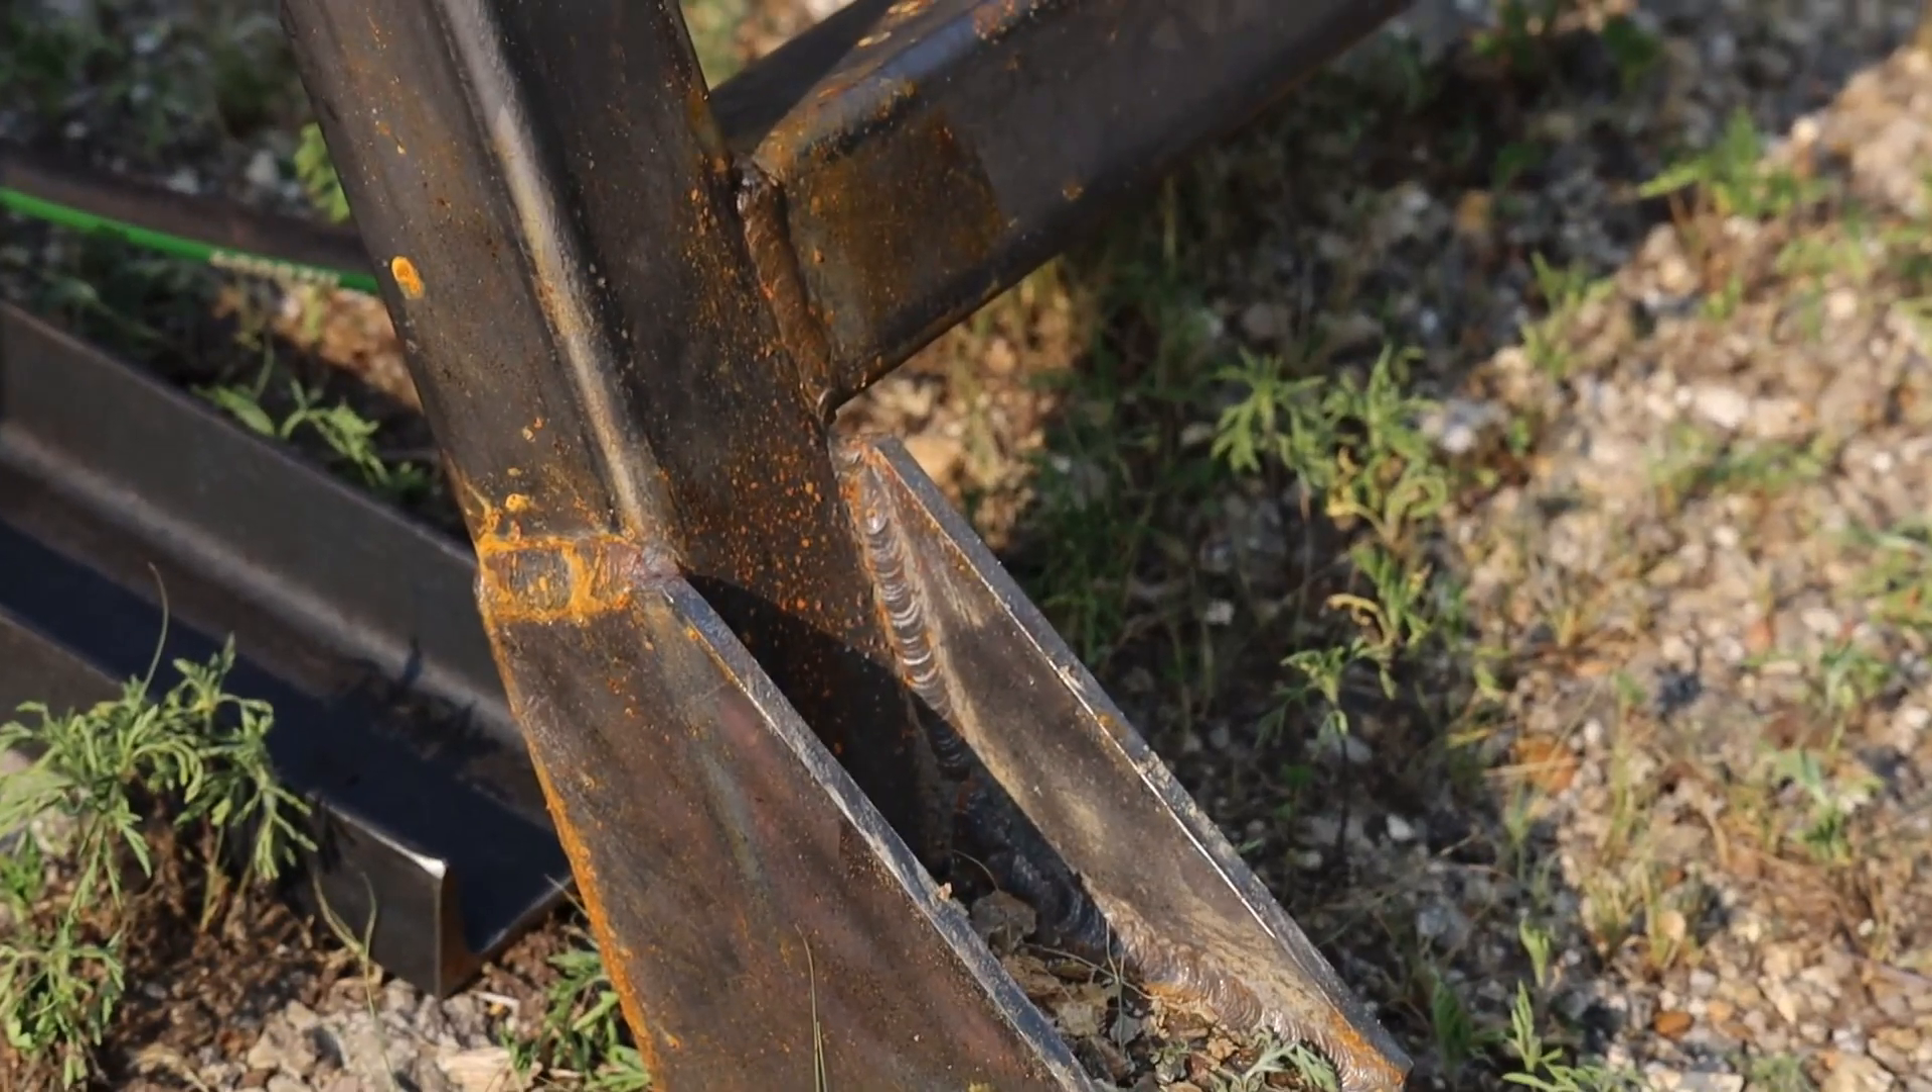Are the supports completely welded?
Yes.